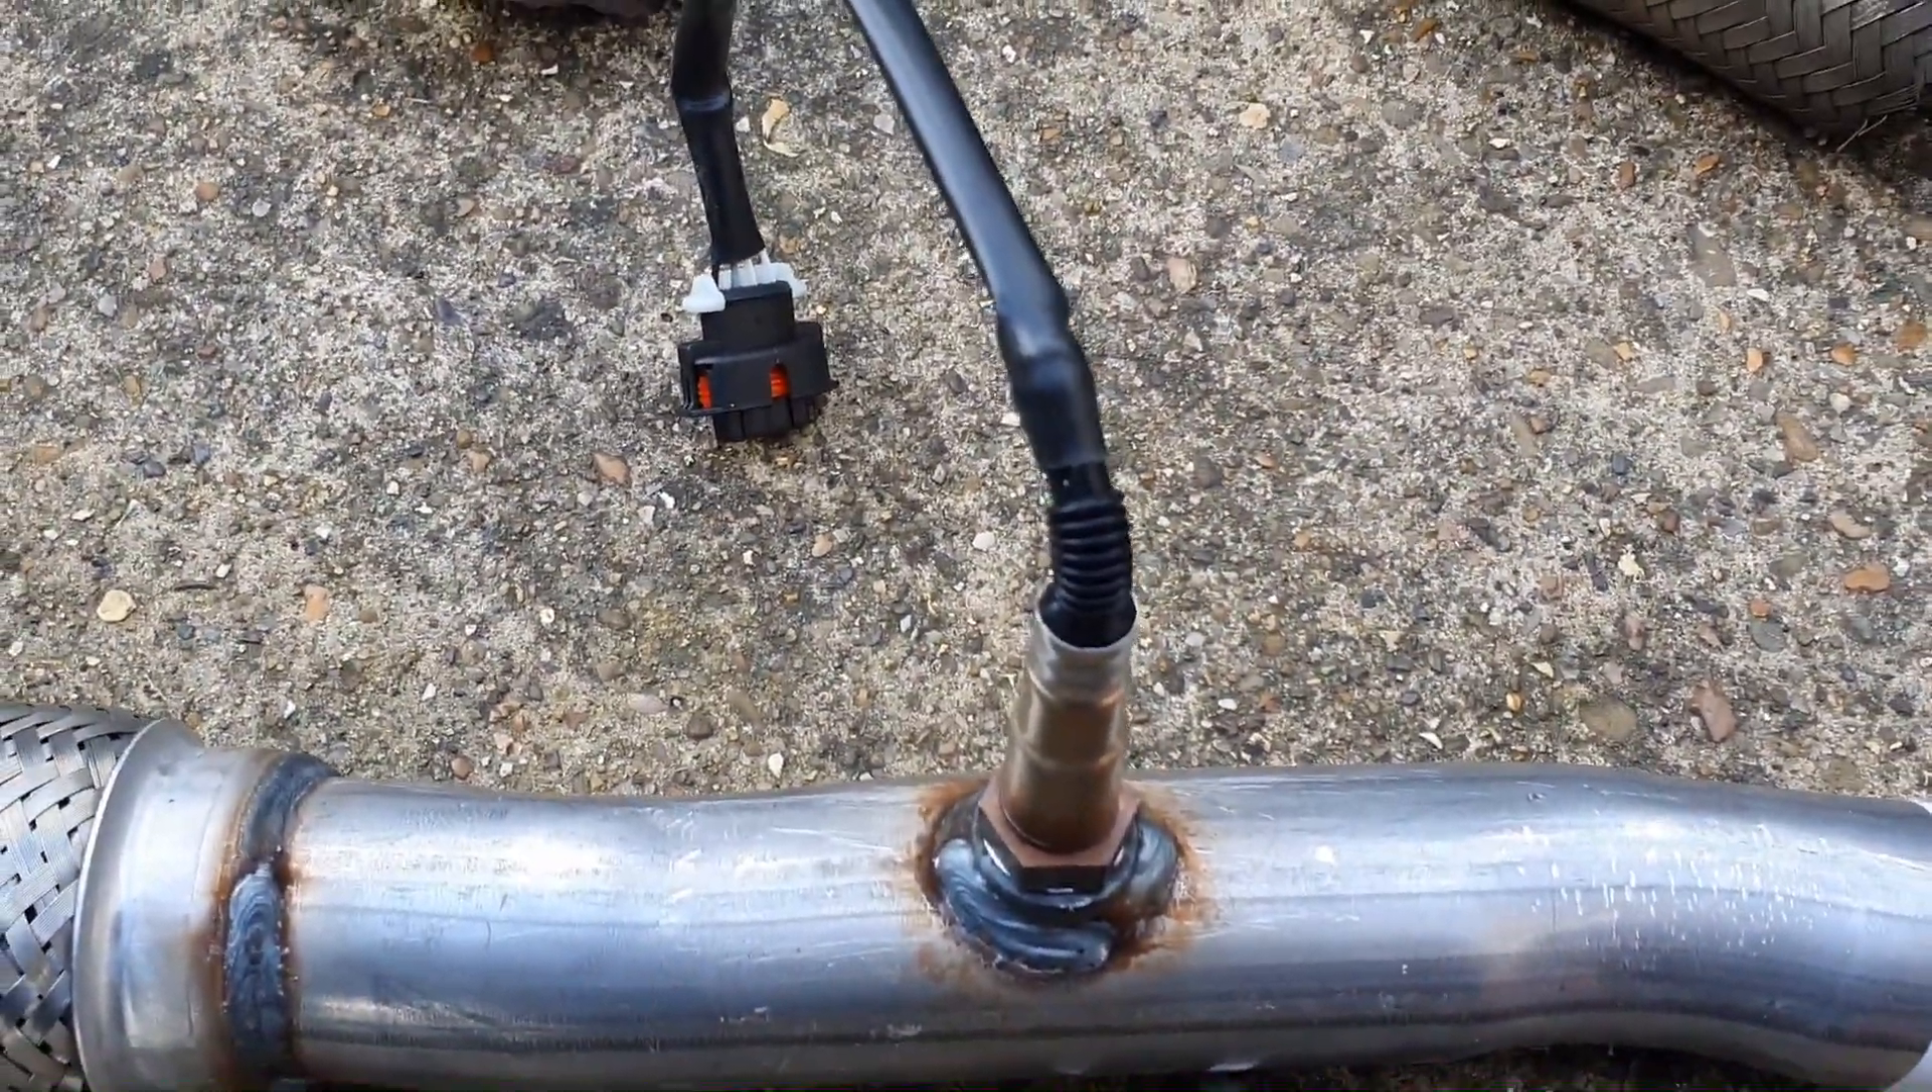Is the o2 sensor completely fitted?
Yes.